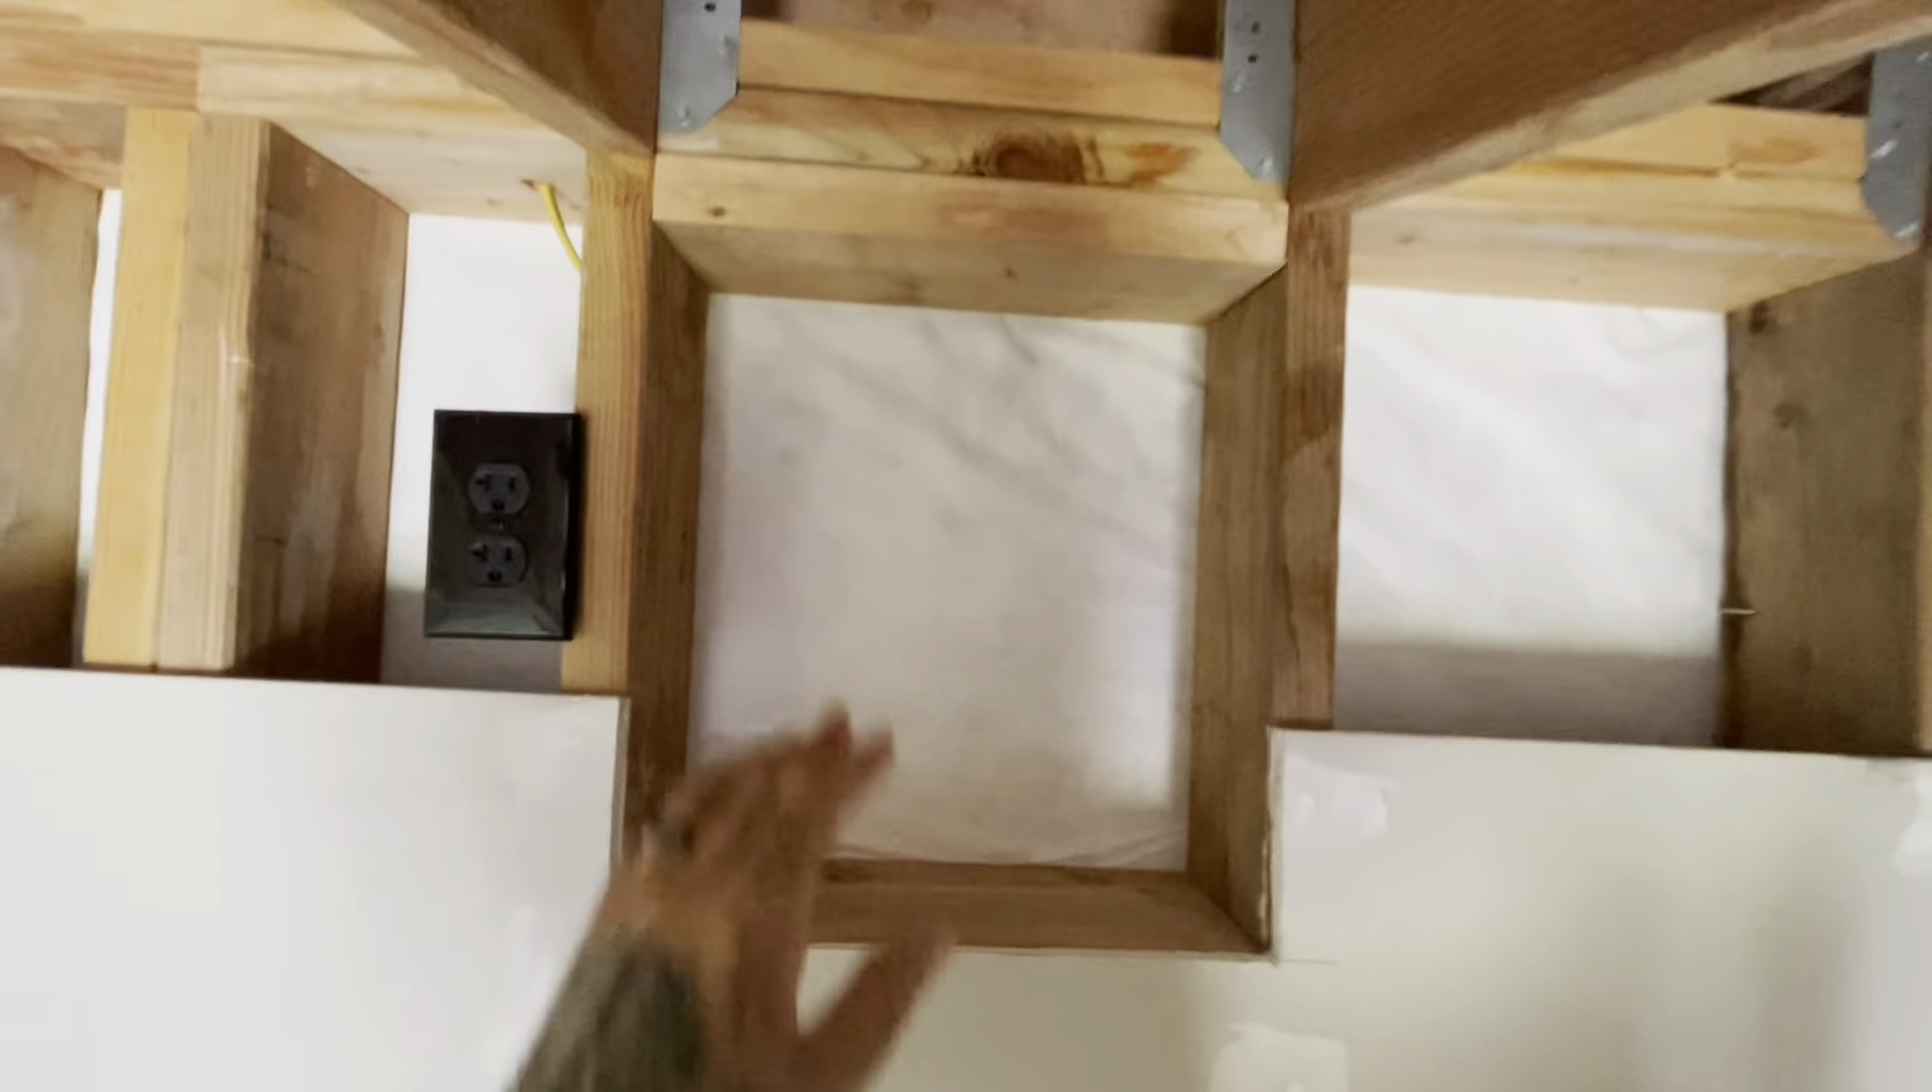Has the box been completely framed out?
Yes.